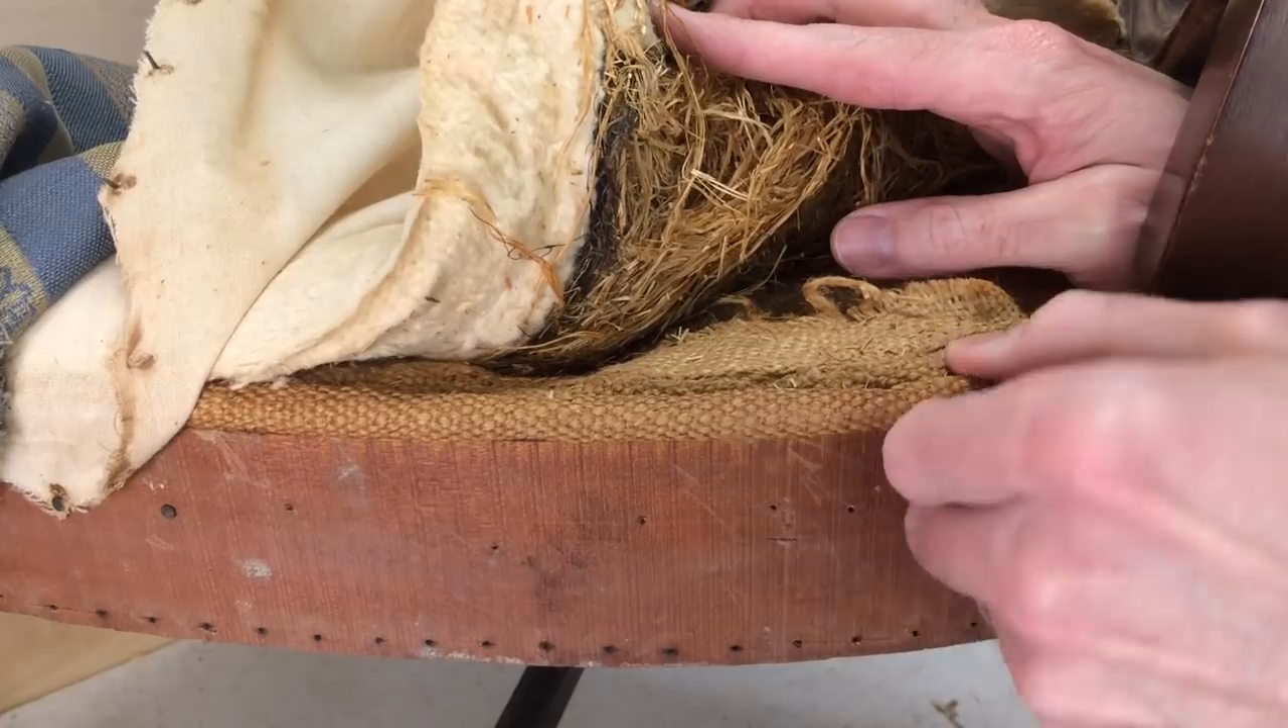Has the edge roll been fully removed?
No.